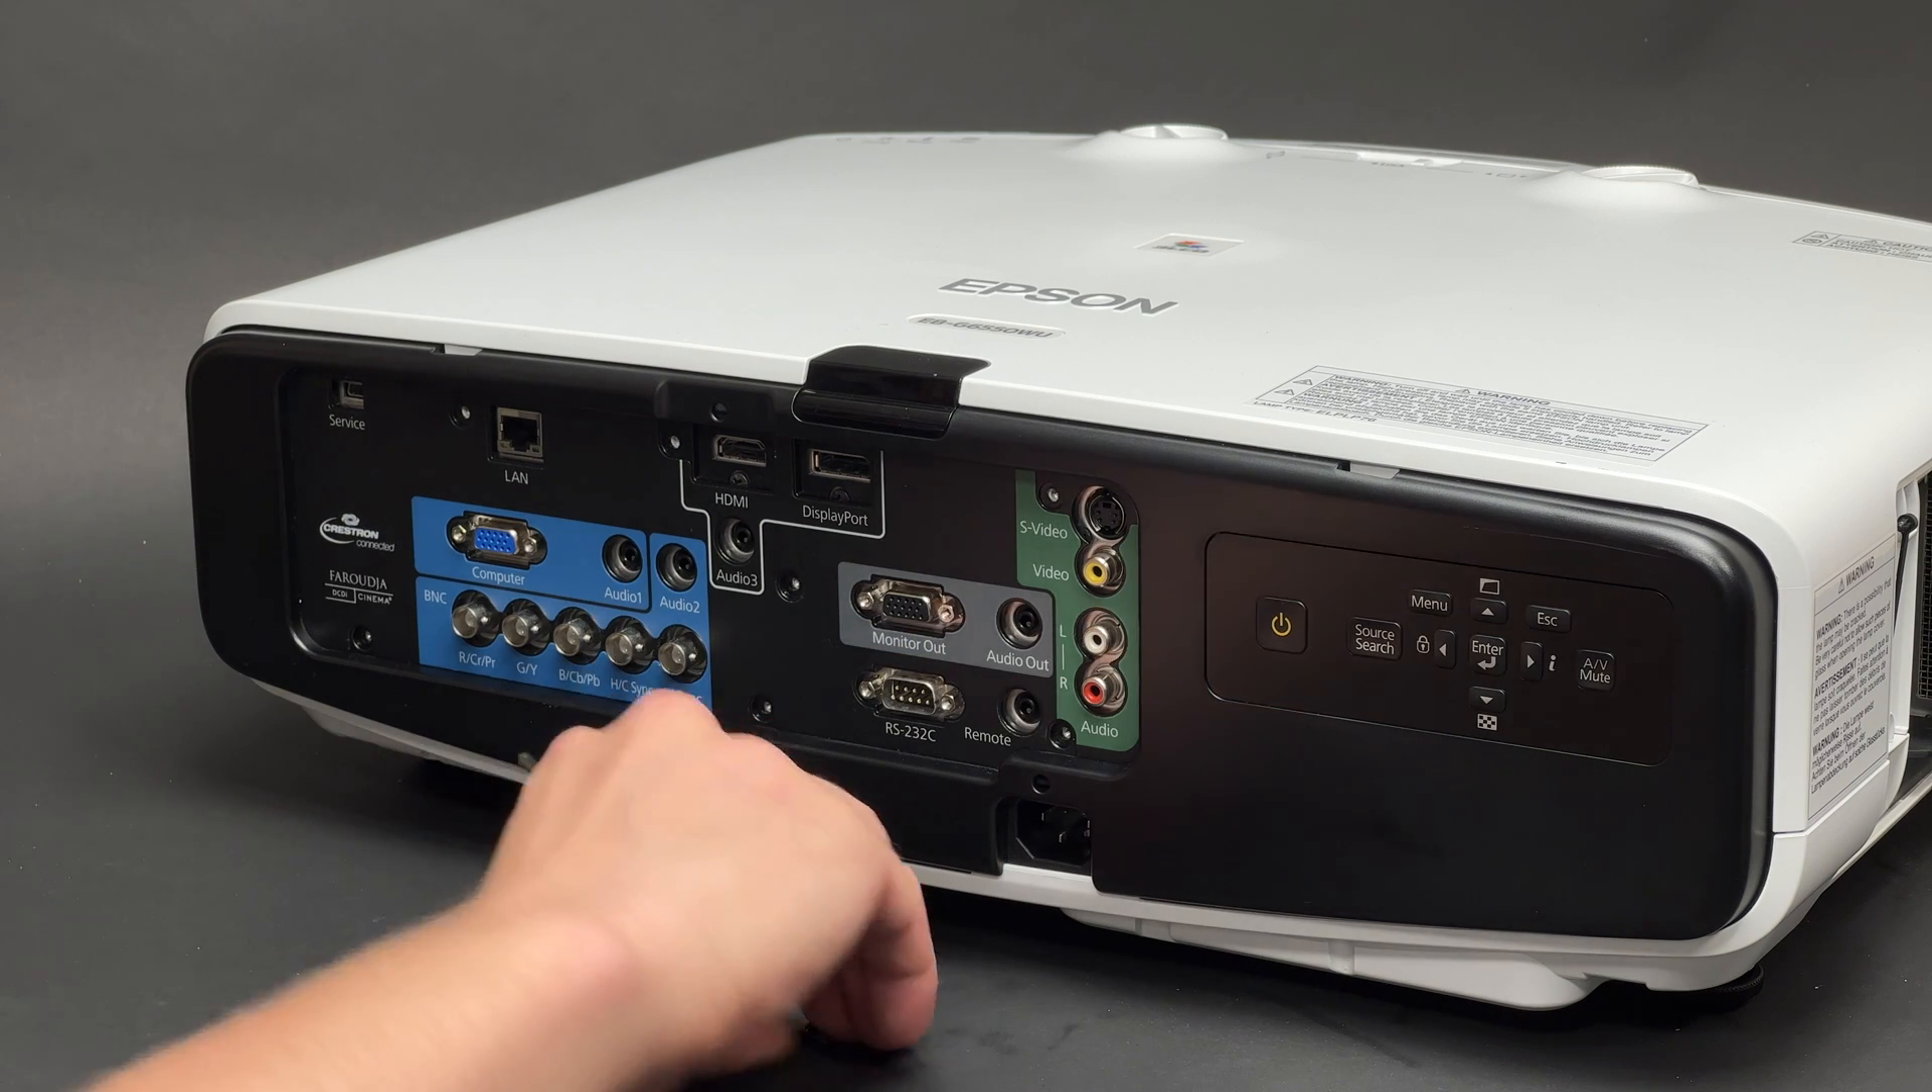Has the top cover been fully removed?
No.